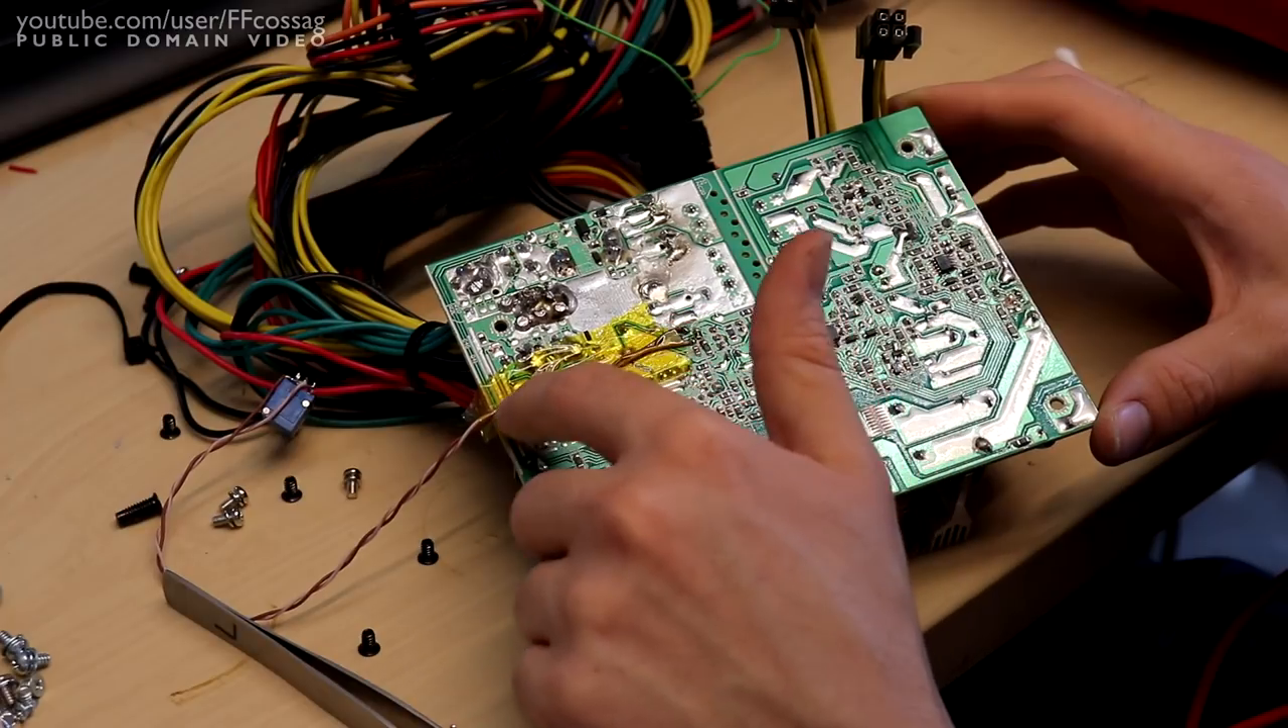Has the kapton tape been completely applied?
Yes.